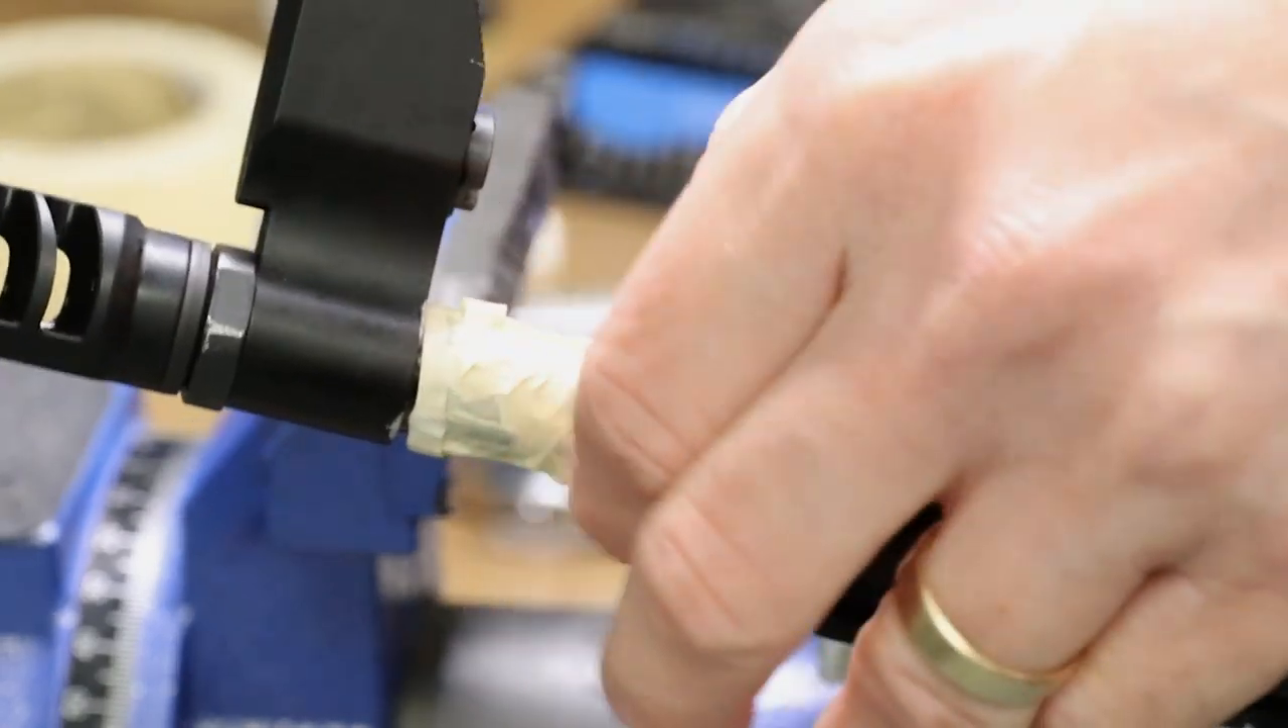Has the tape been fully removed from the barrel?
No.